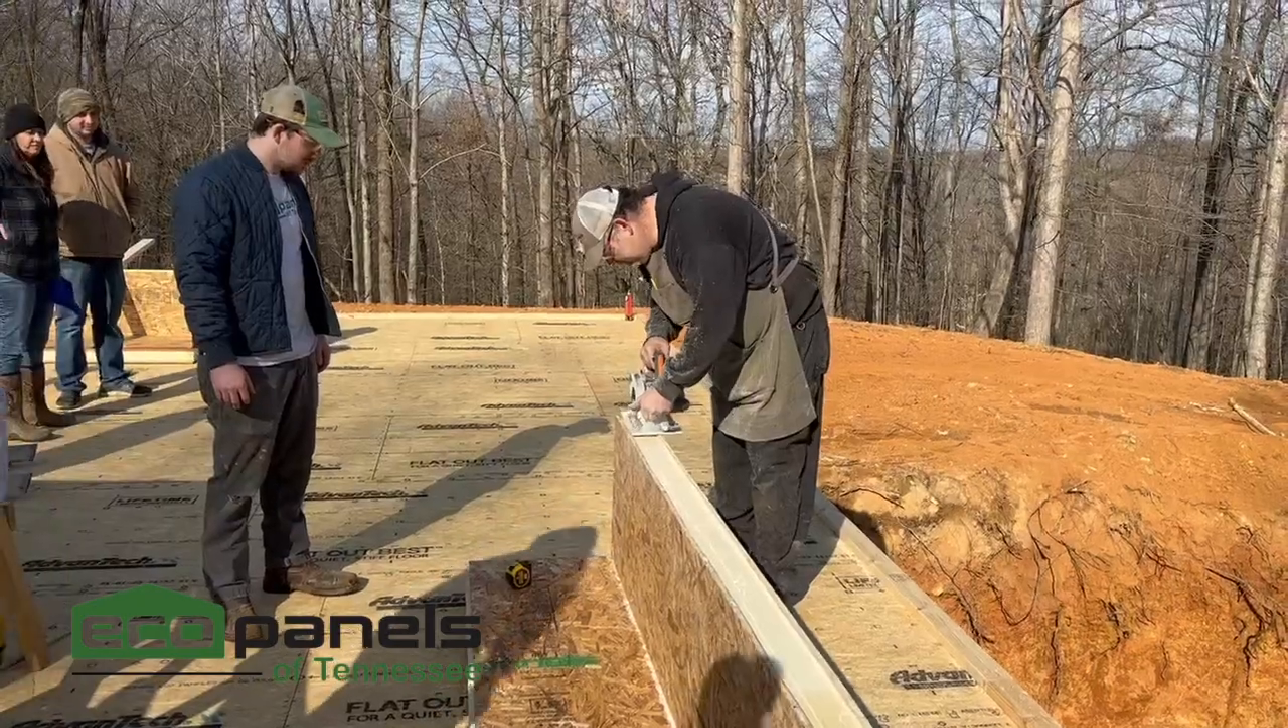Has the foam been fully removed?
No.